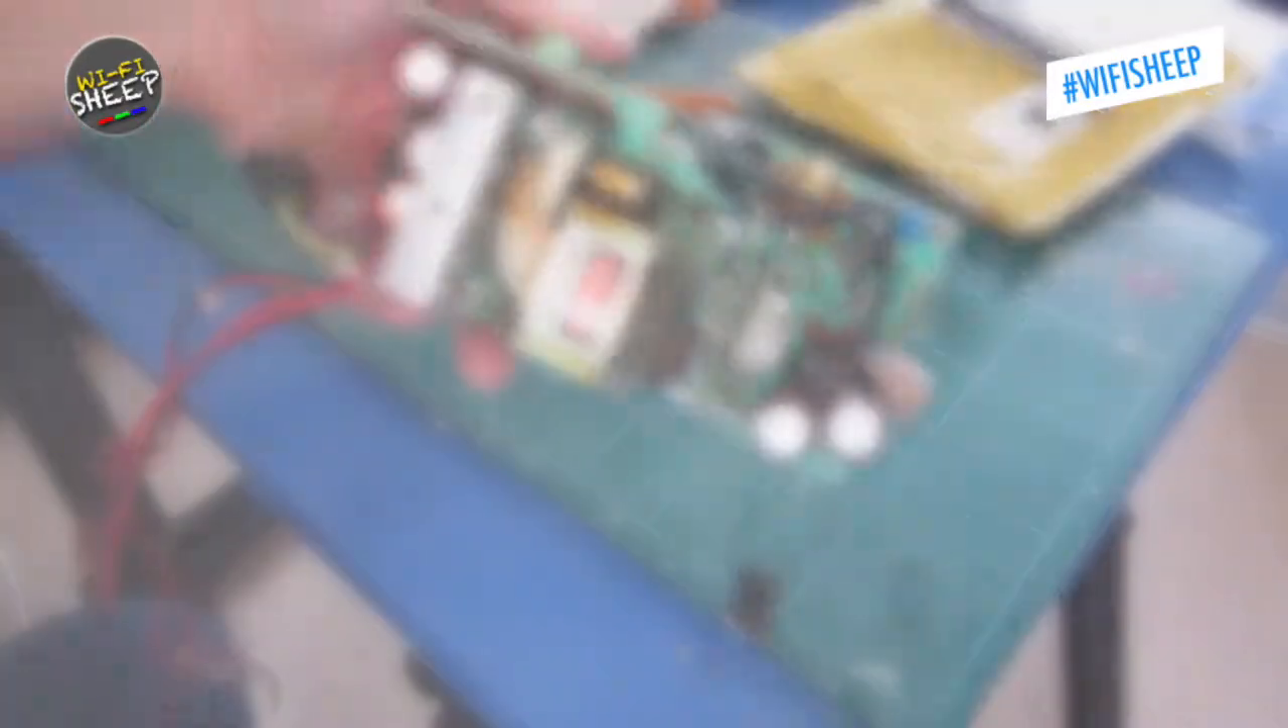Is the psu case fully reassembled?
No.